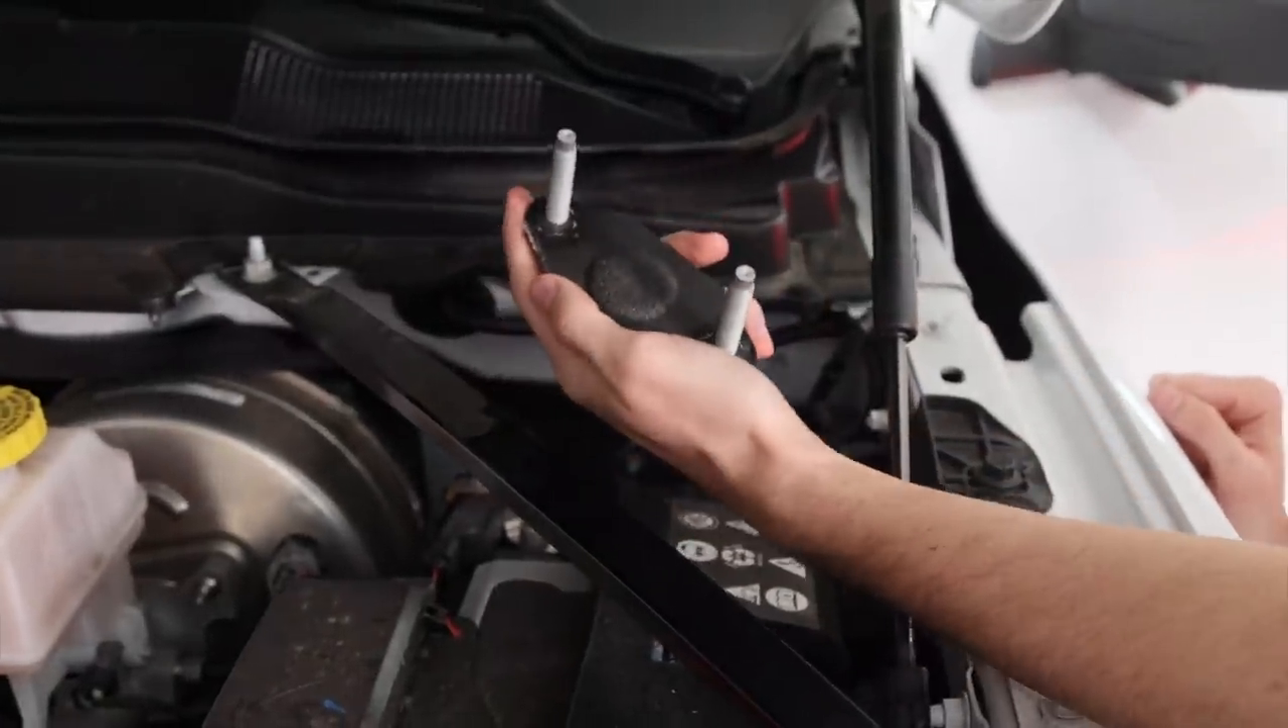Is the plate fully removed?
Yes.